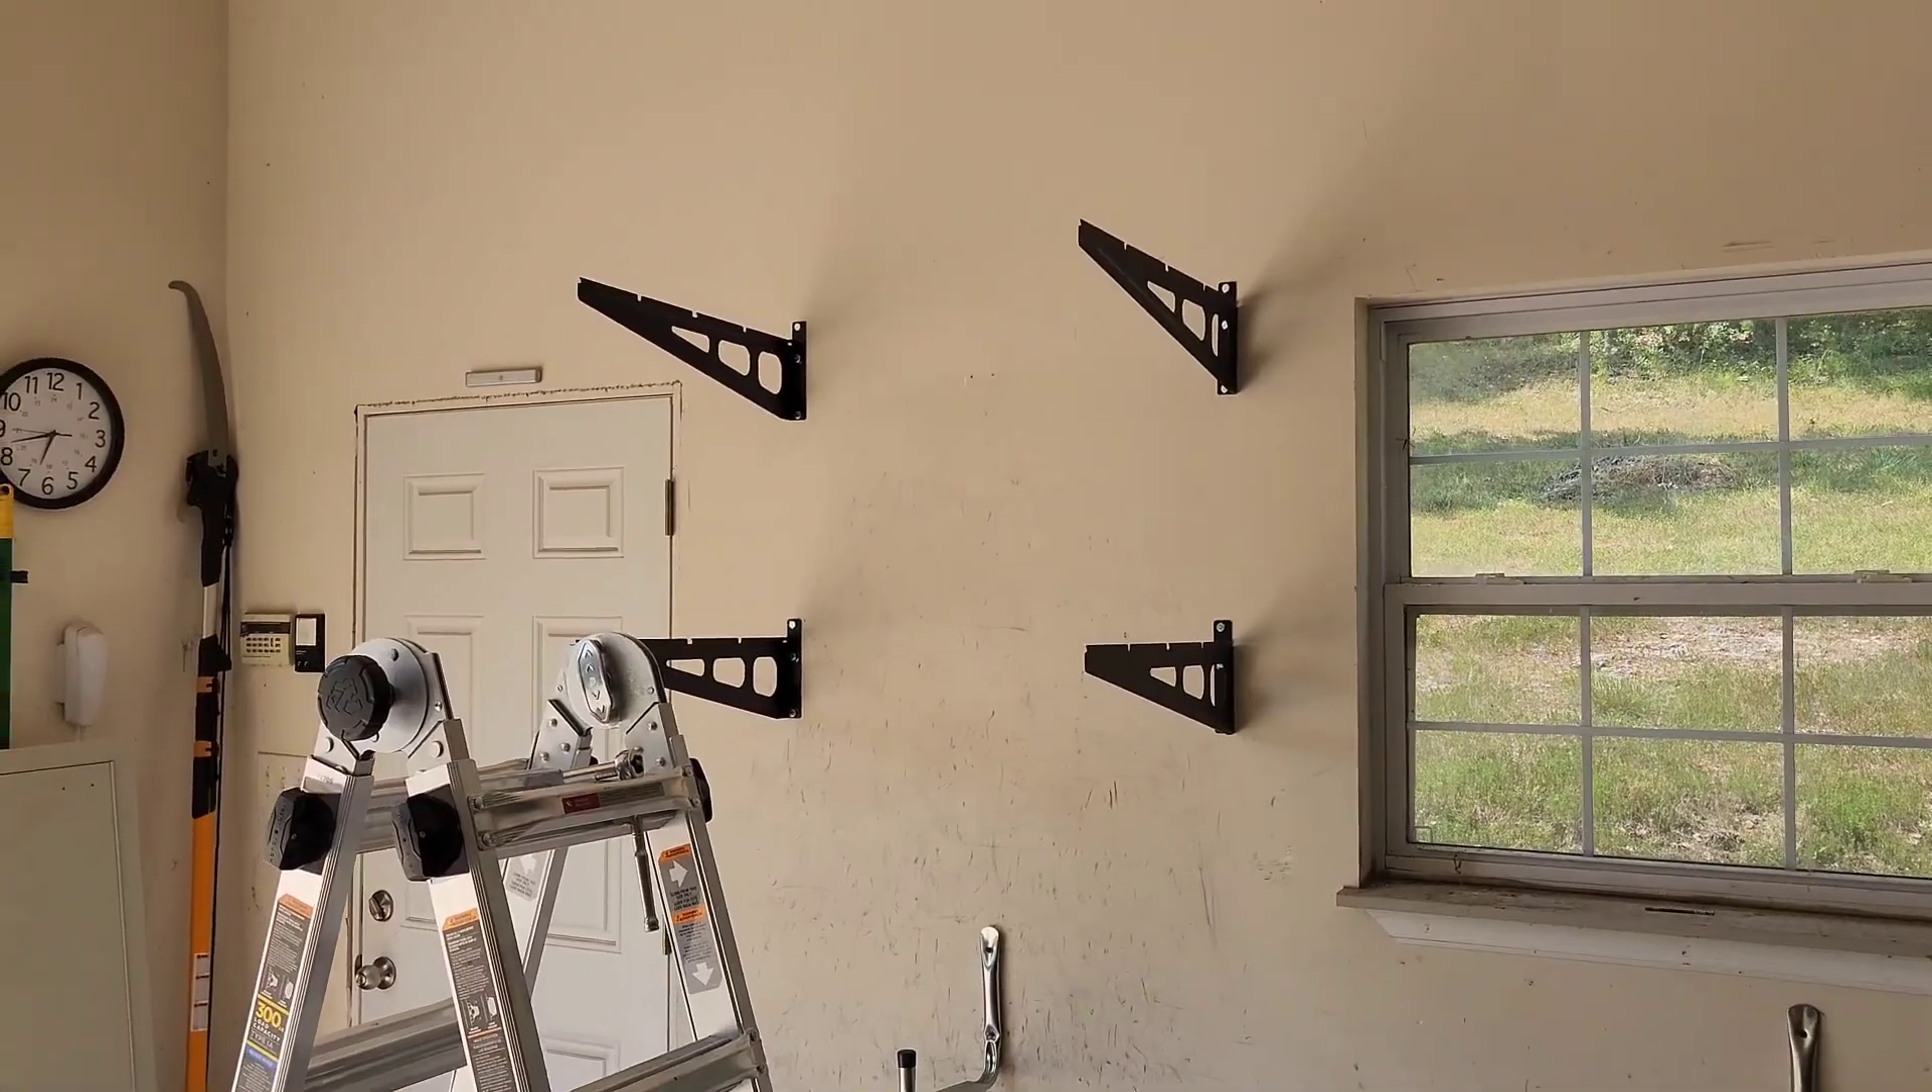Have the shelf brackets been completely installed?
Yes.